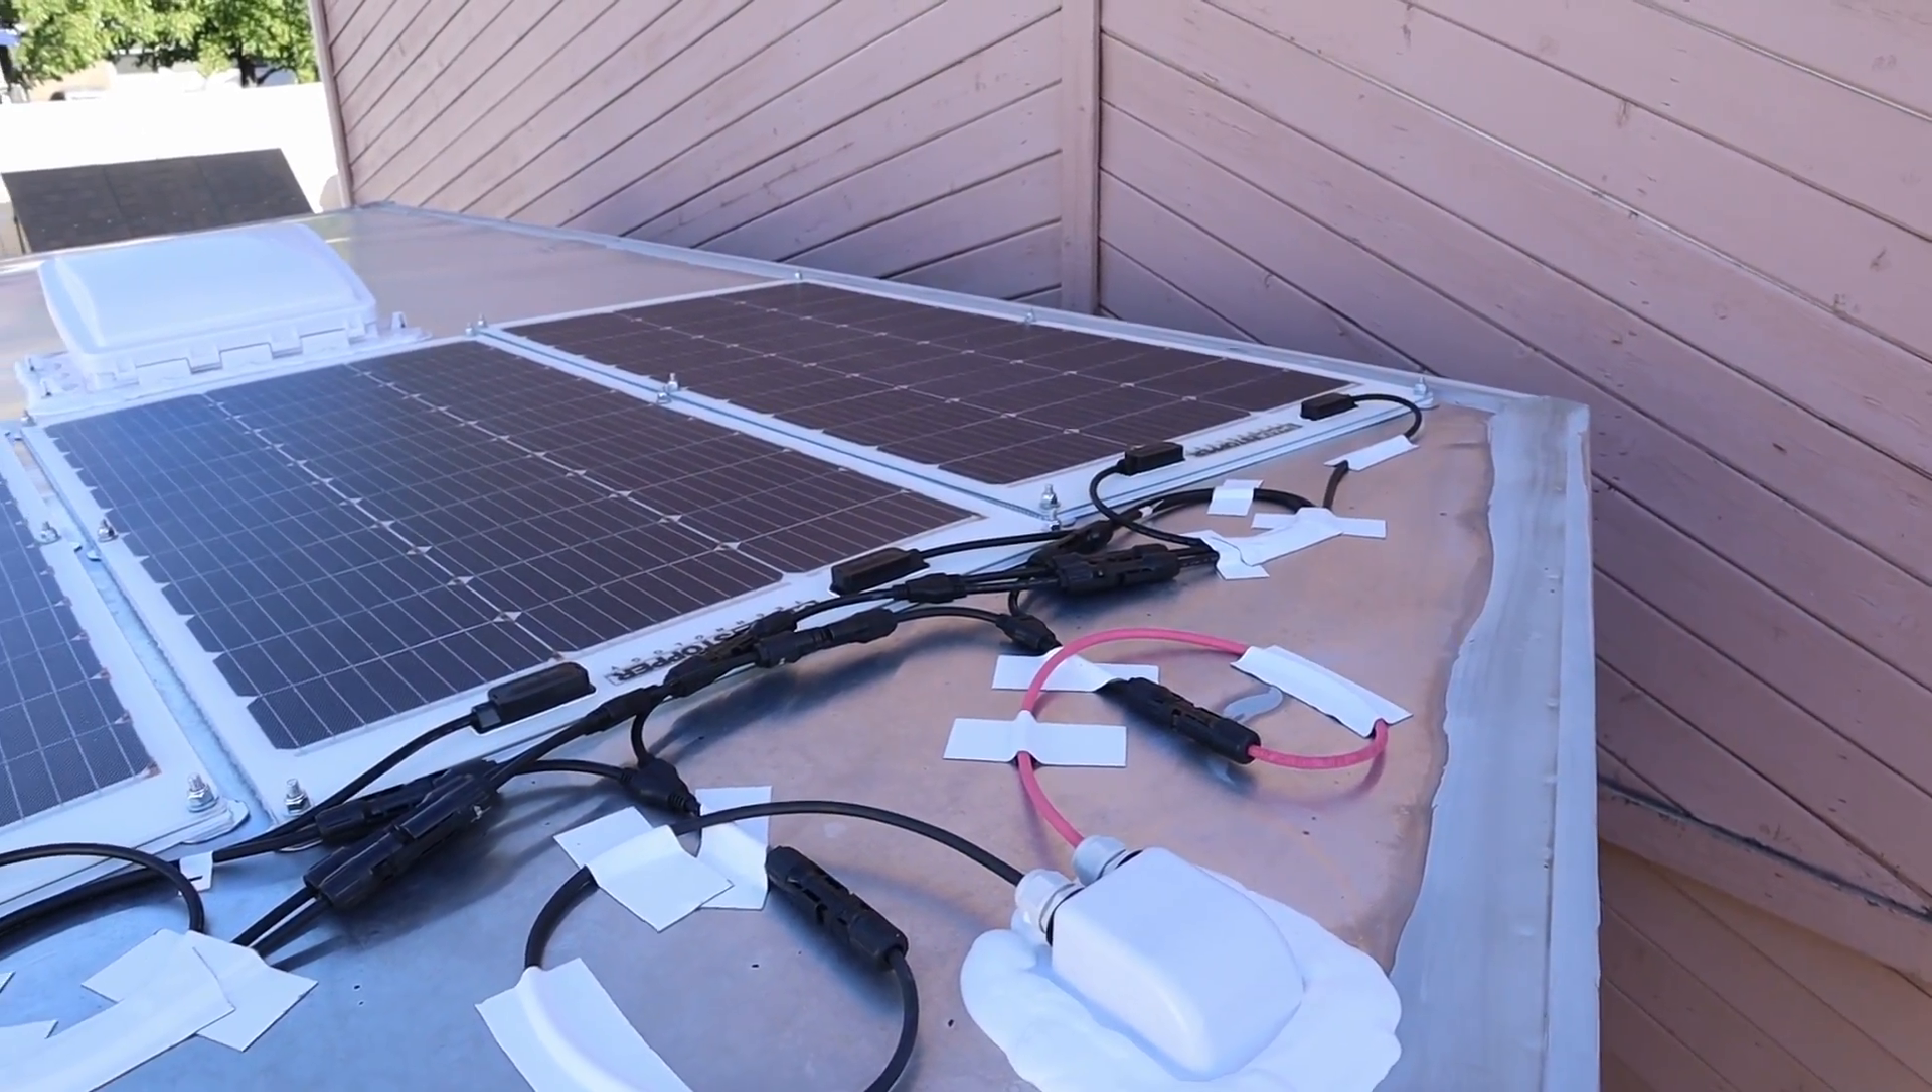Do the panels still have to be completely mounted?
No.